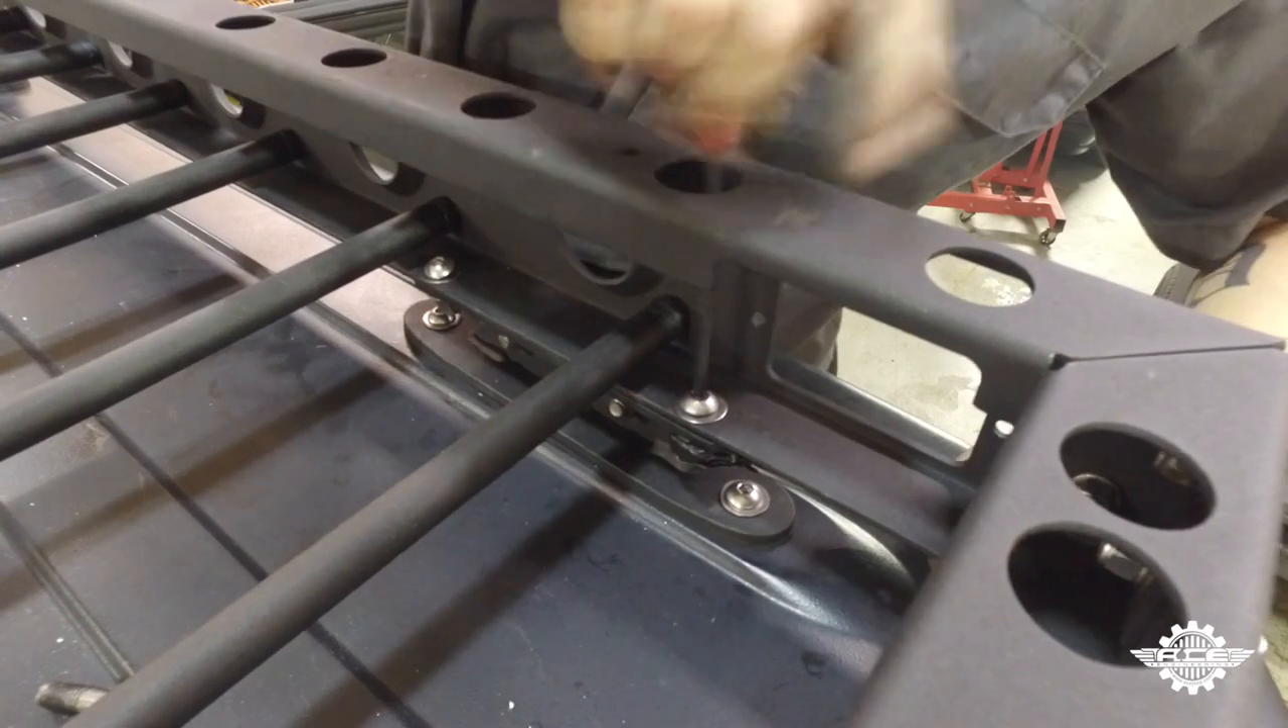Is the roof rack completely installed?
No.